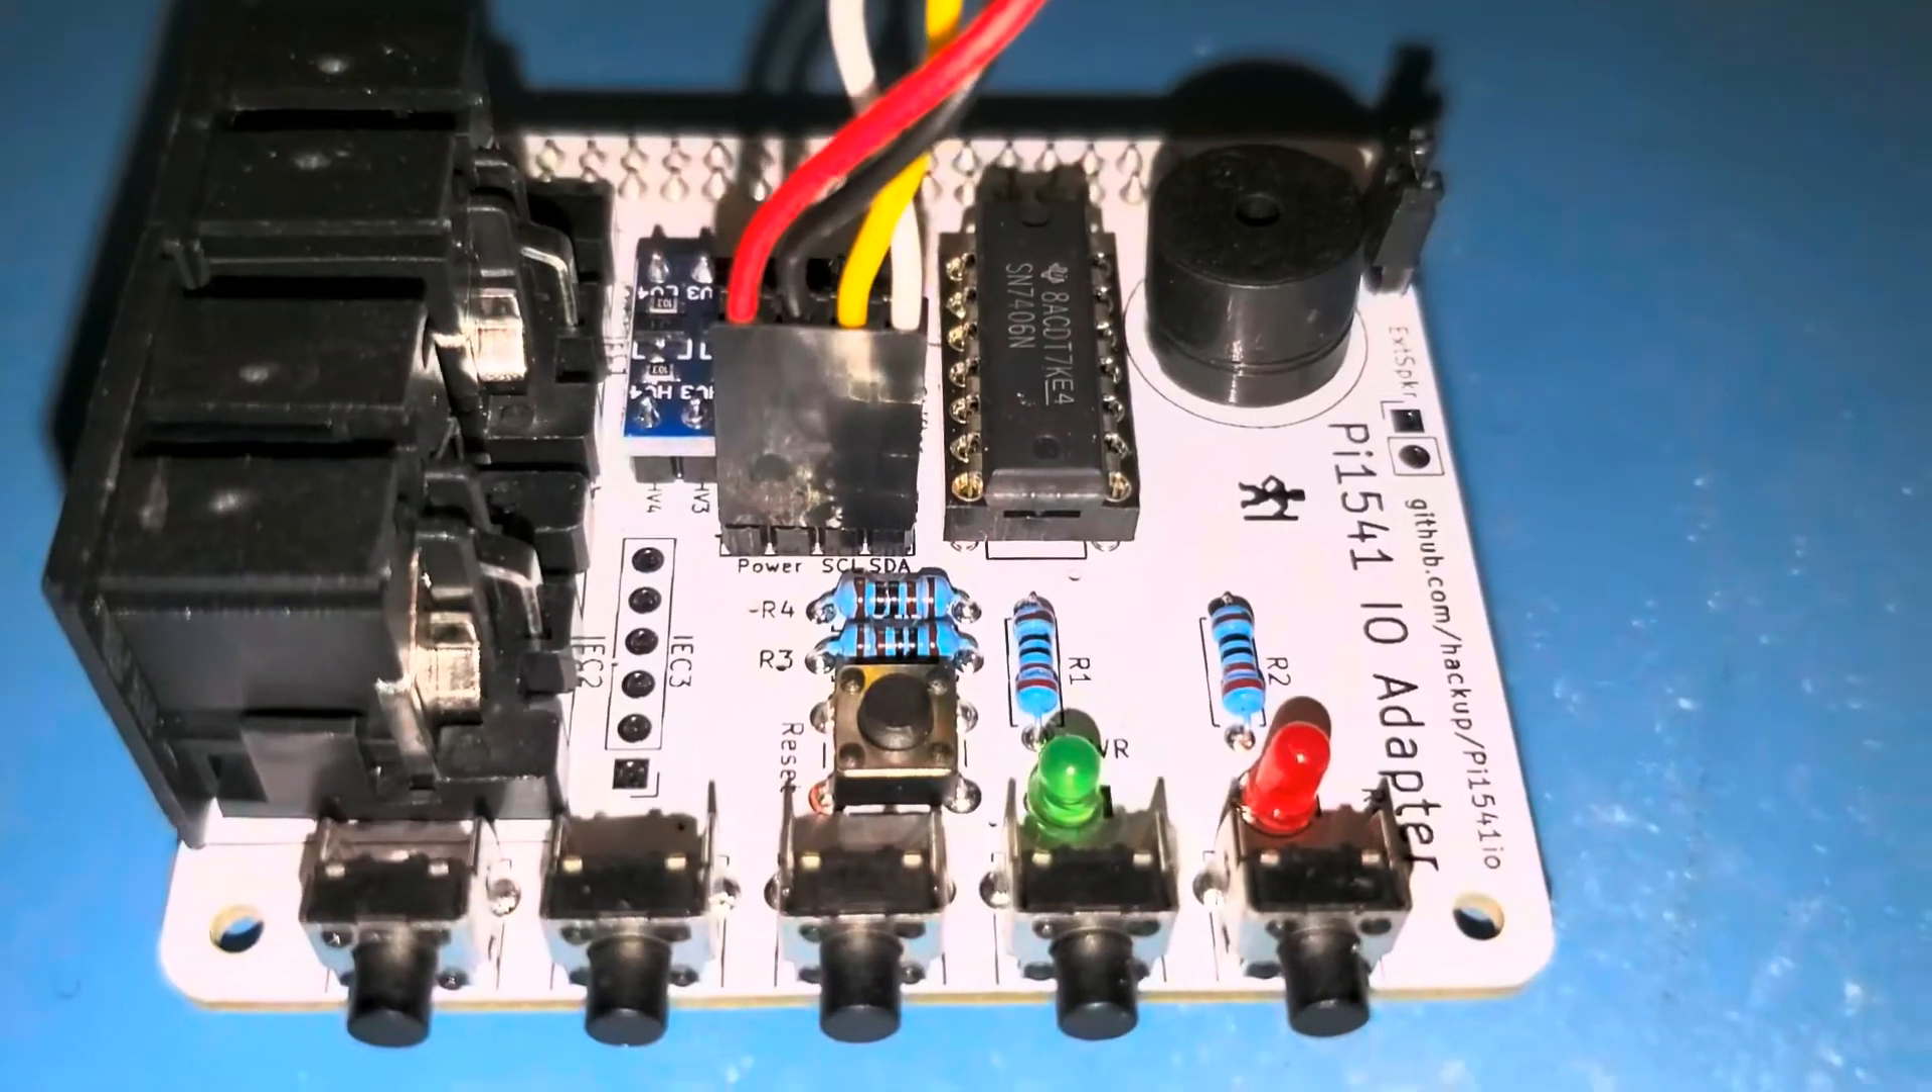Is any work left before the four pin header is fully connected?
No.